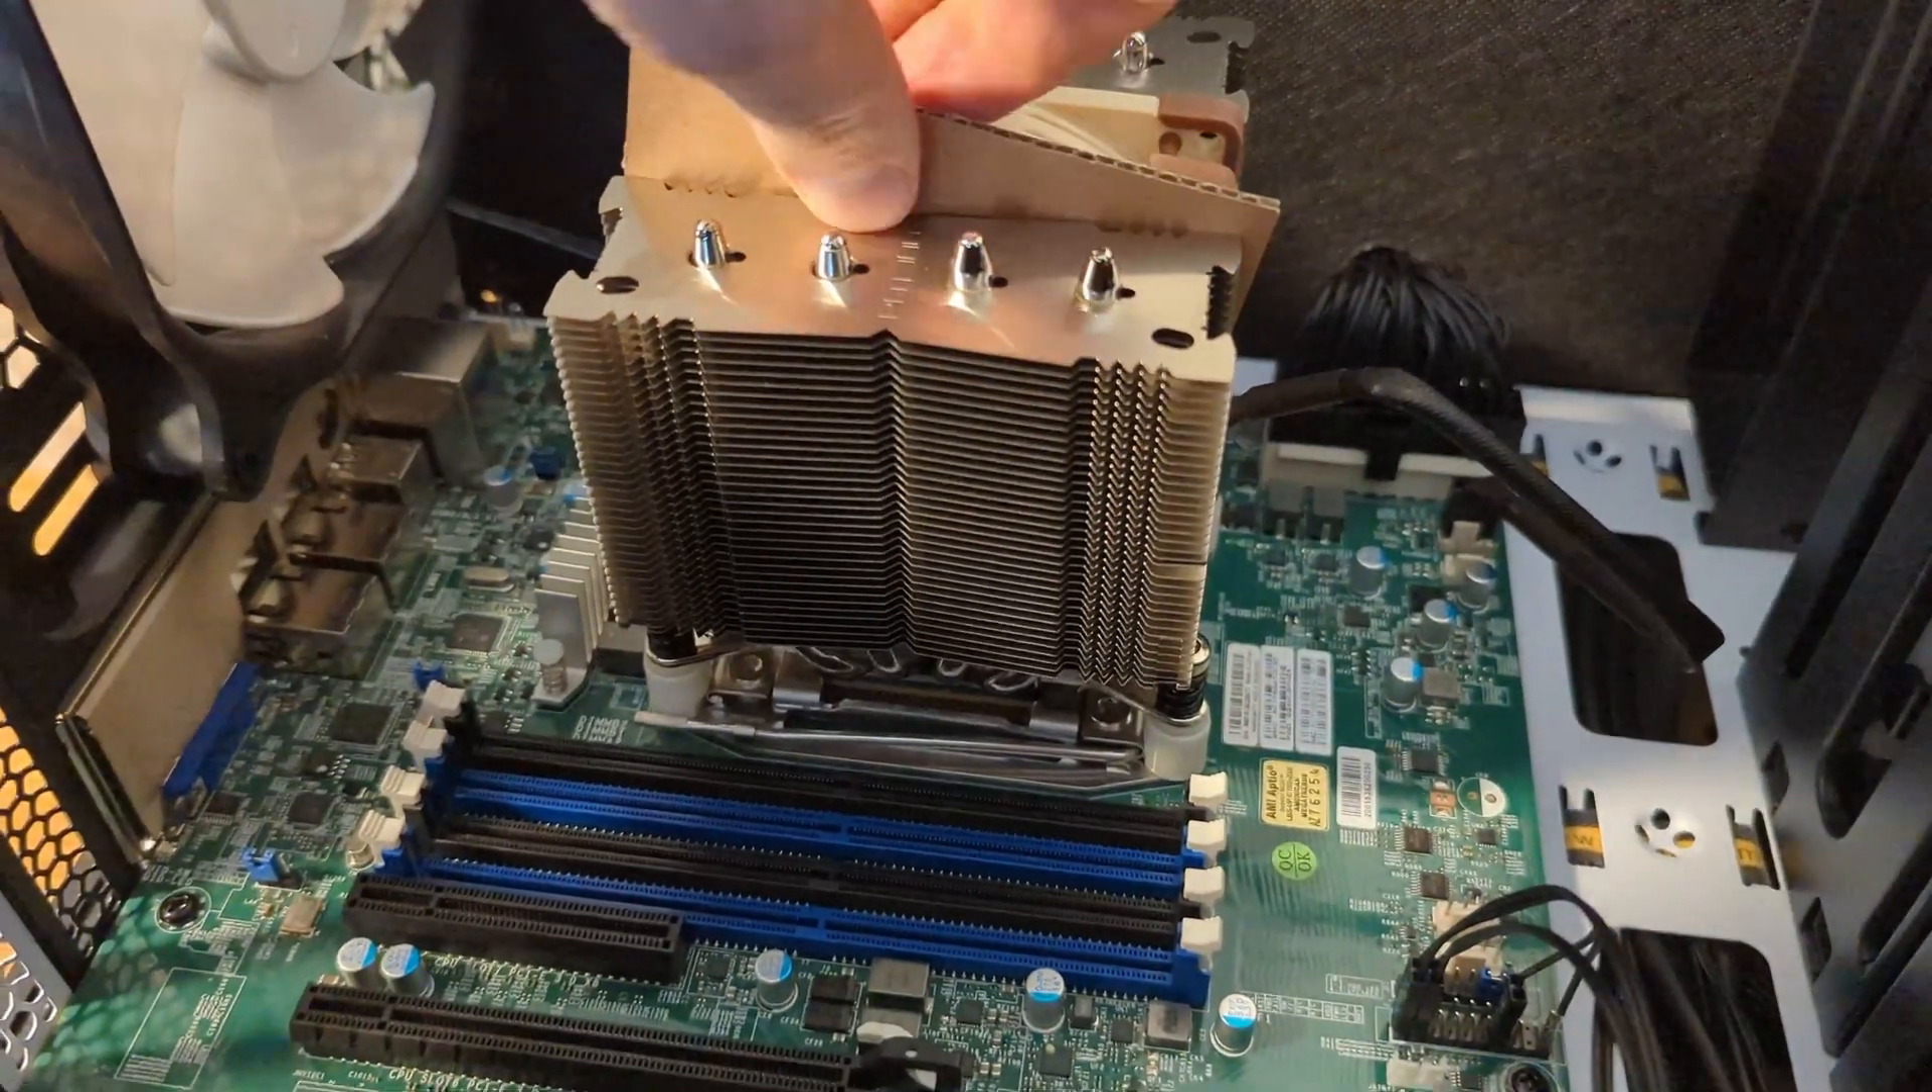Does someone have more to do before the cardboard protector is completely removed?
Yes.